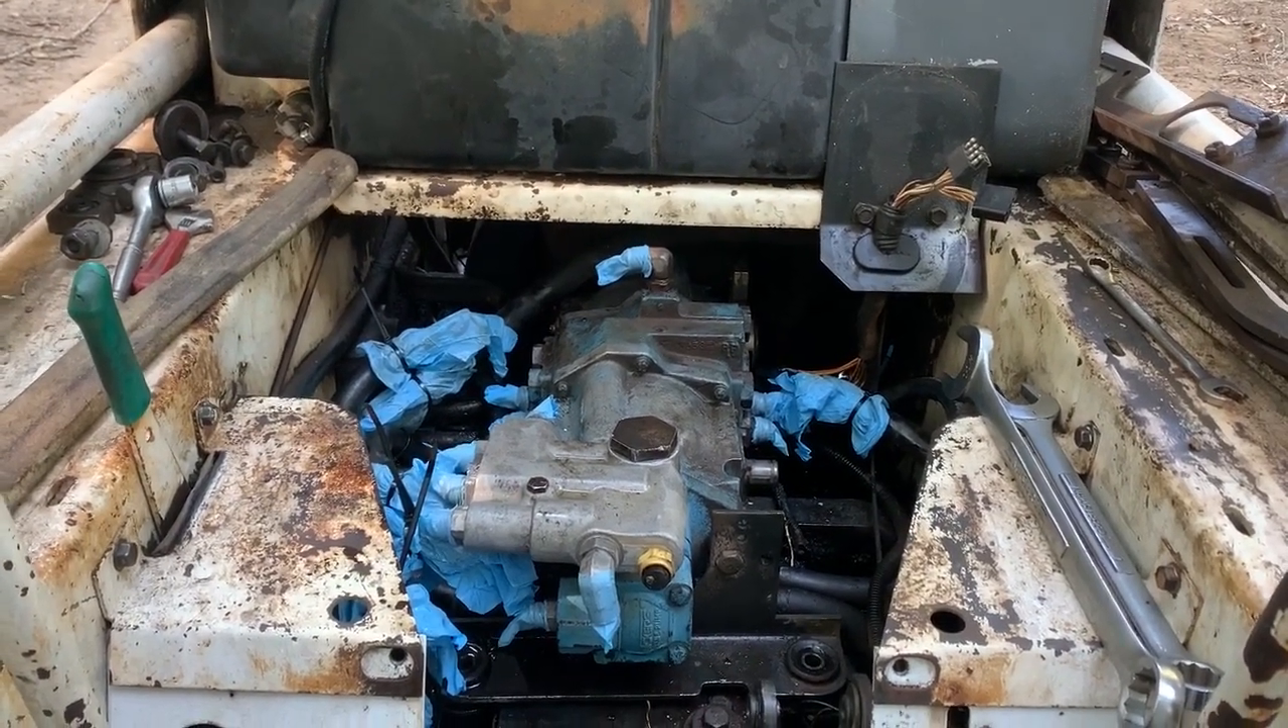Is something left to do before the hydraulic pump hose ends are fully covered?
No.